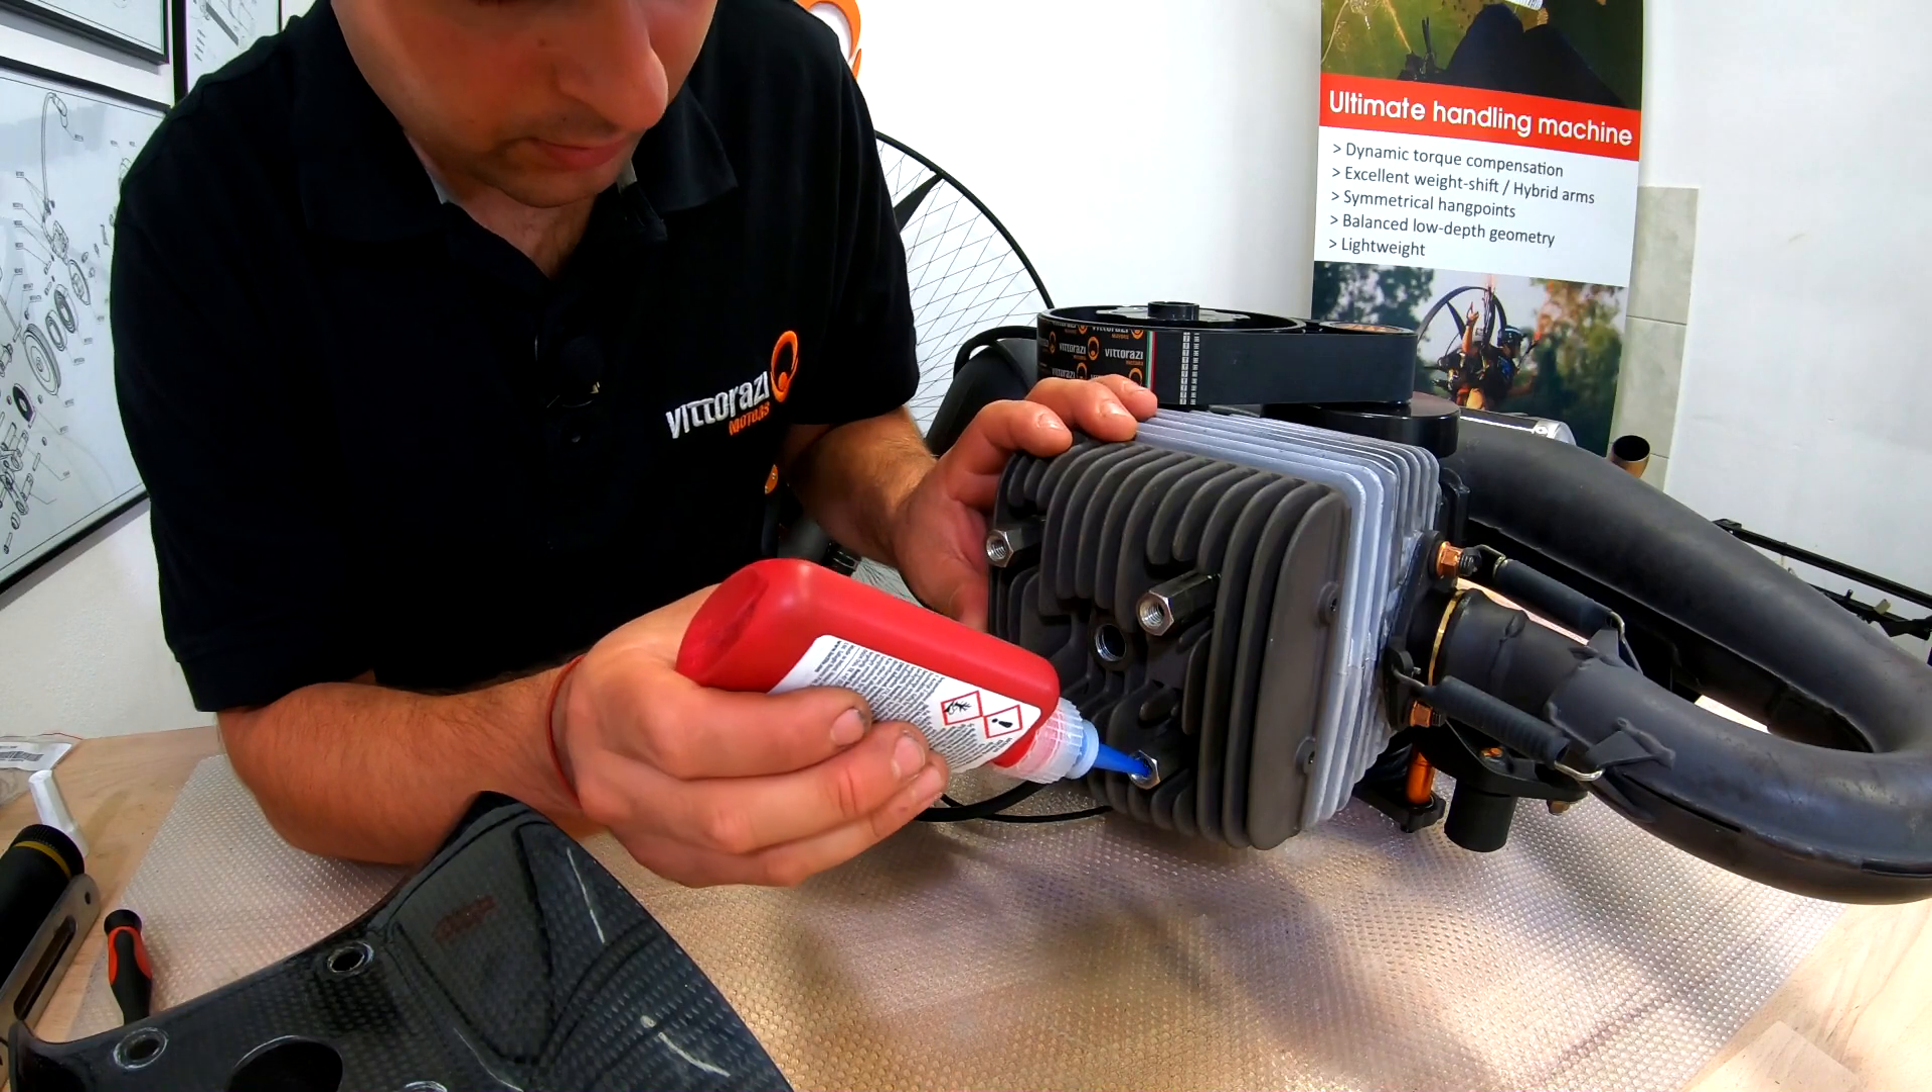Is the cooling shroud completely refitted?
No.